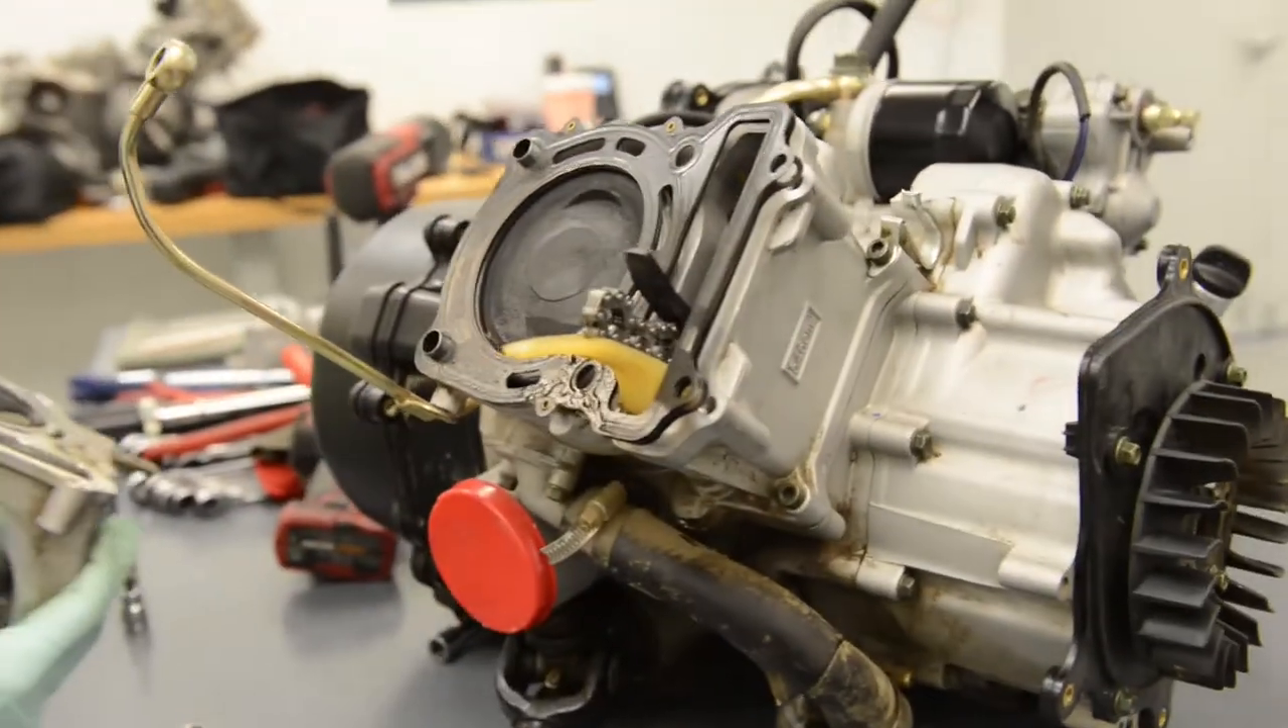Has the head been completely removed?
Yes.